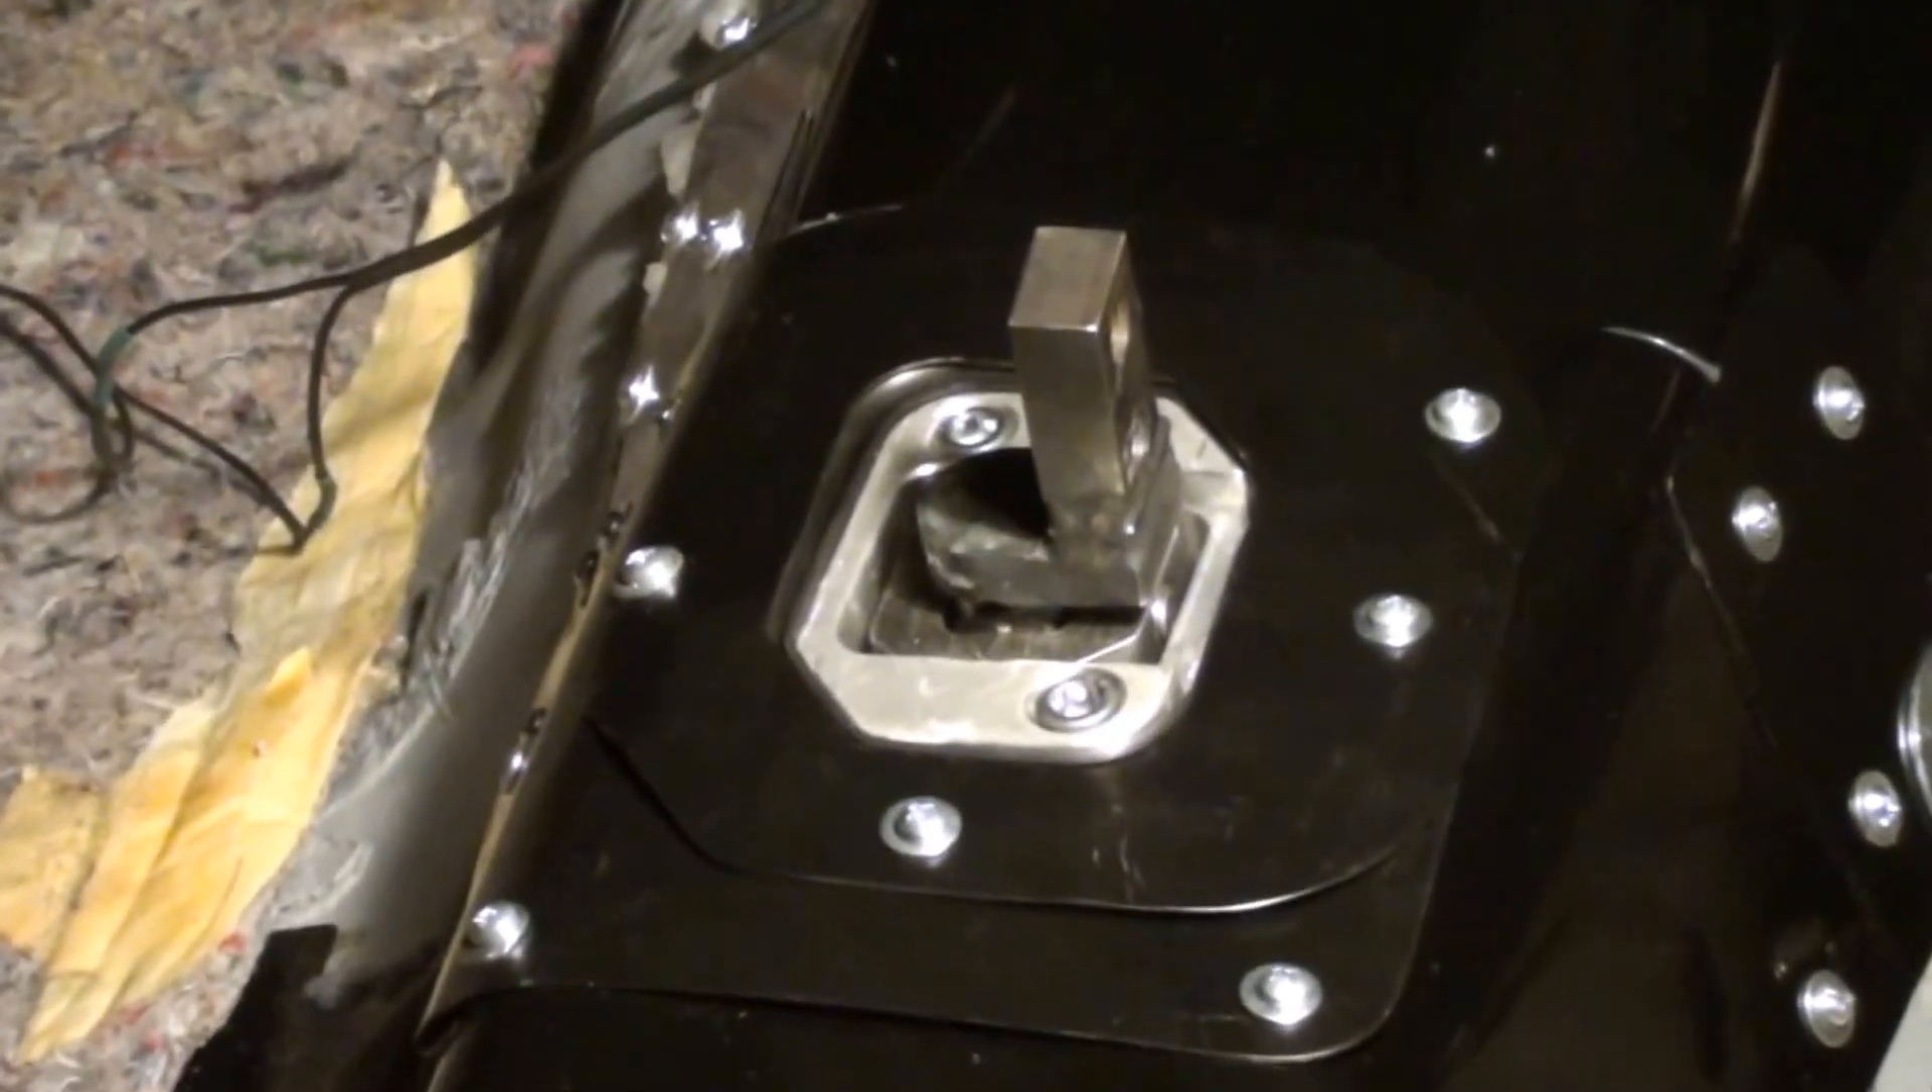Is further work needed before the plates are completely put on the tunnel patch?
No.